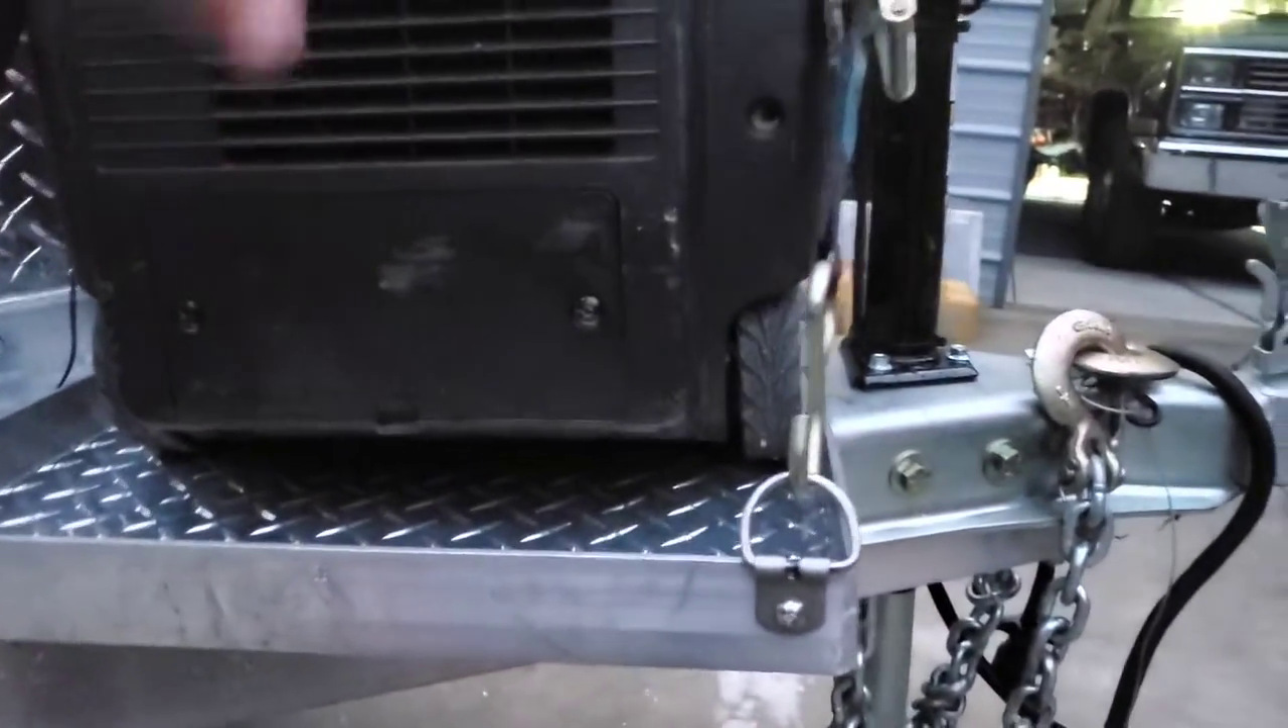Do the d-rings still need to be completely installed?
No.